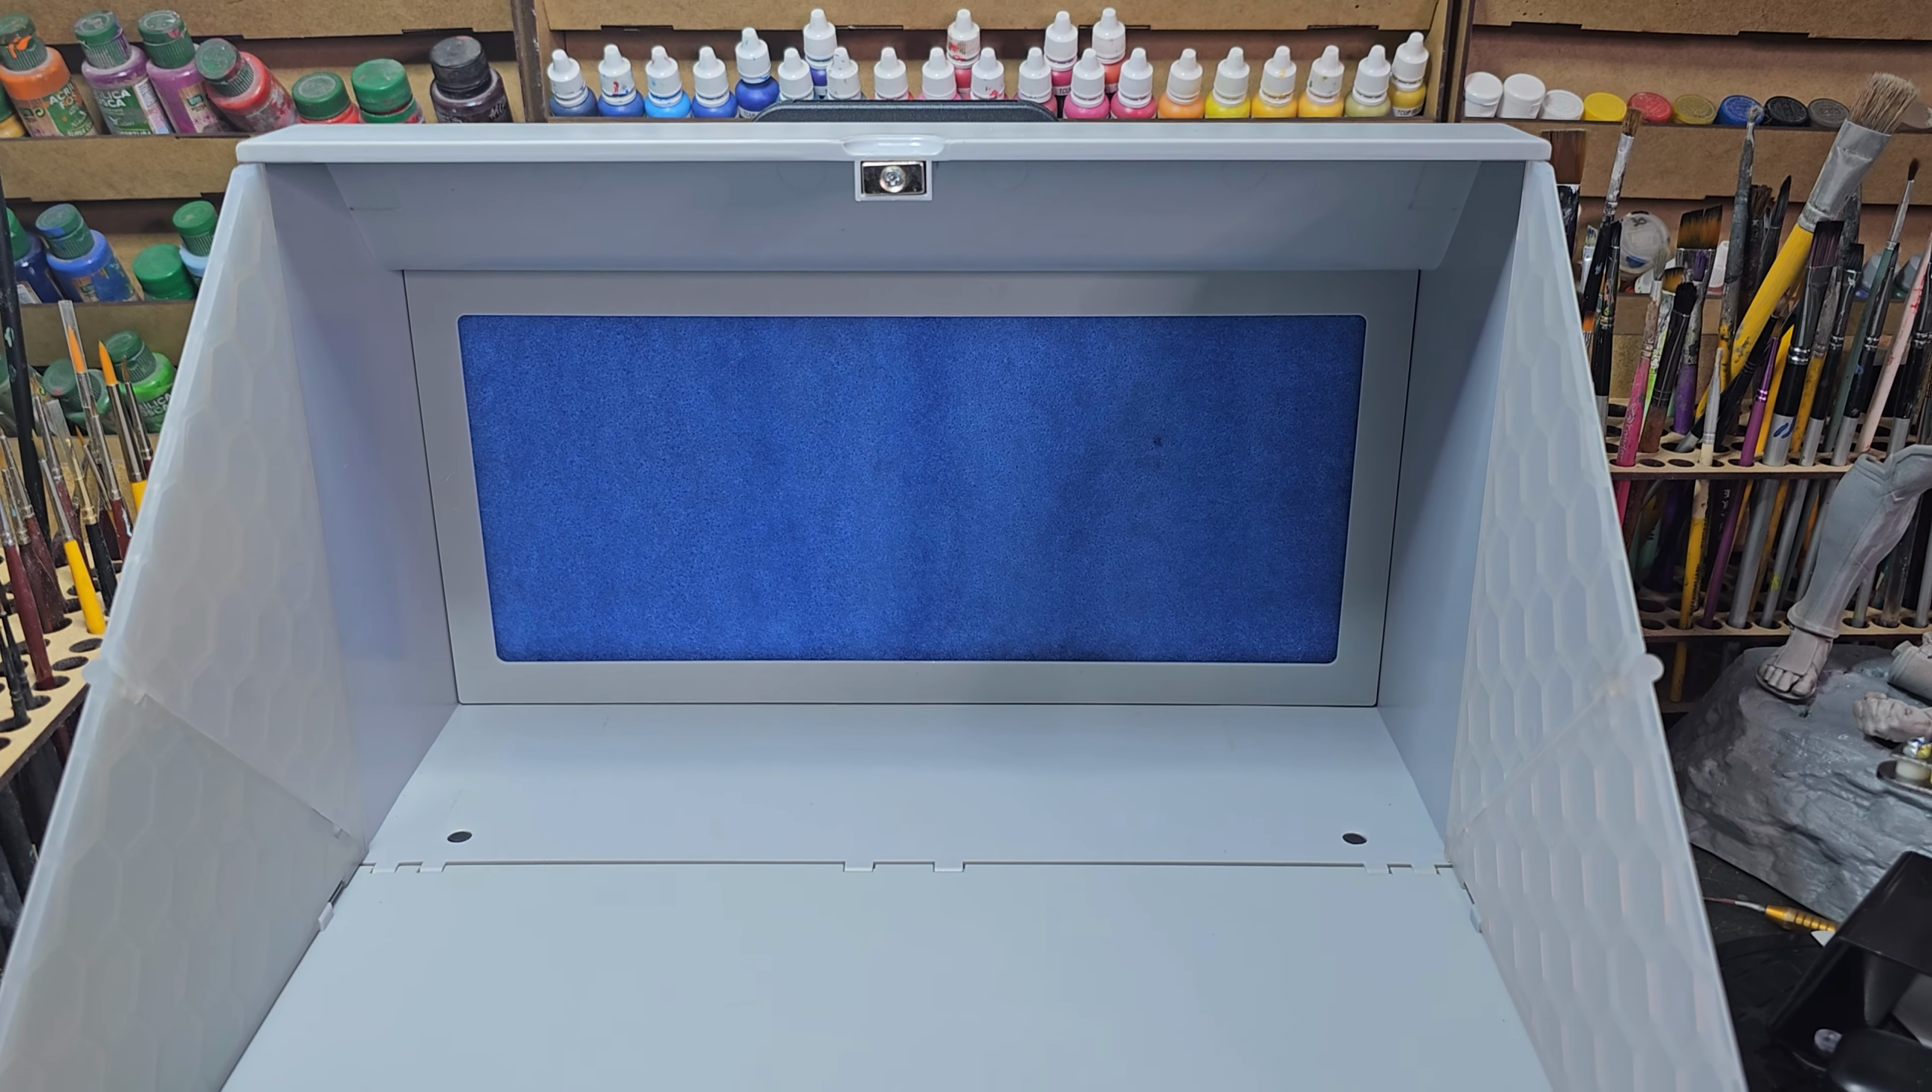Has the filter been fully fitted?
Yes.